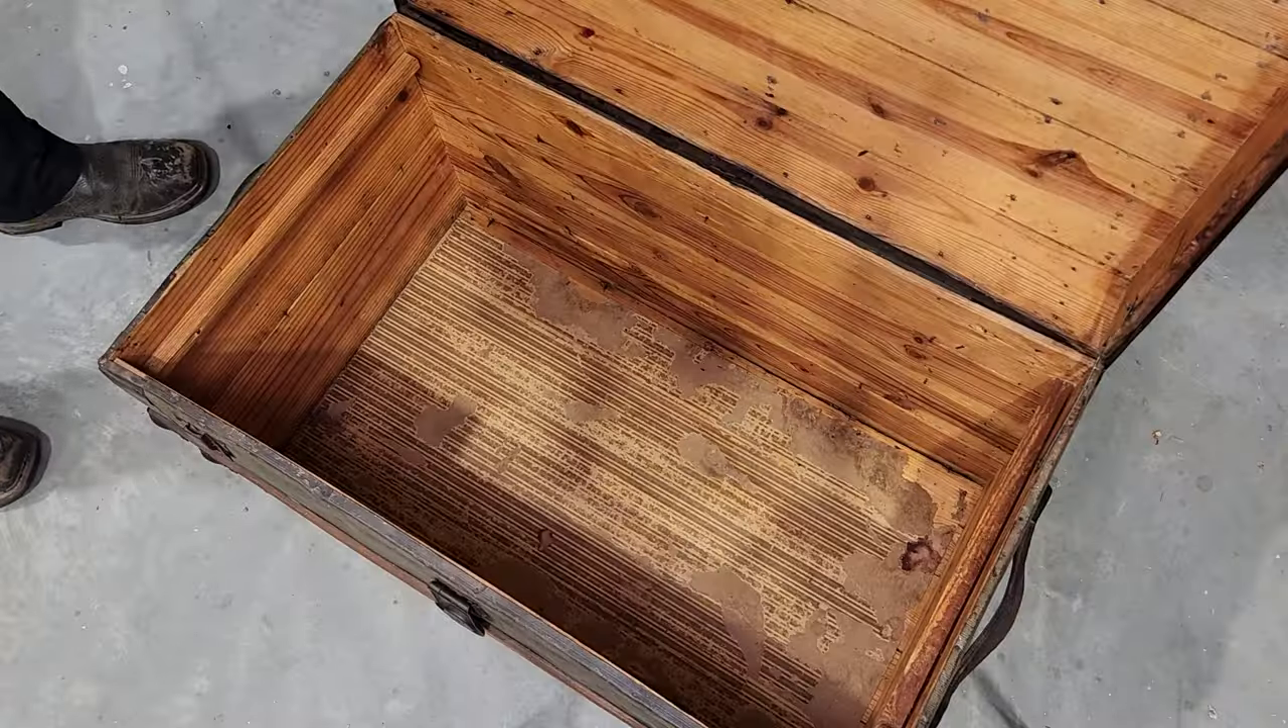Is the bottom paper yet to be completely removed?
Yes.